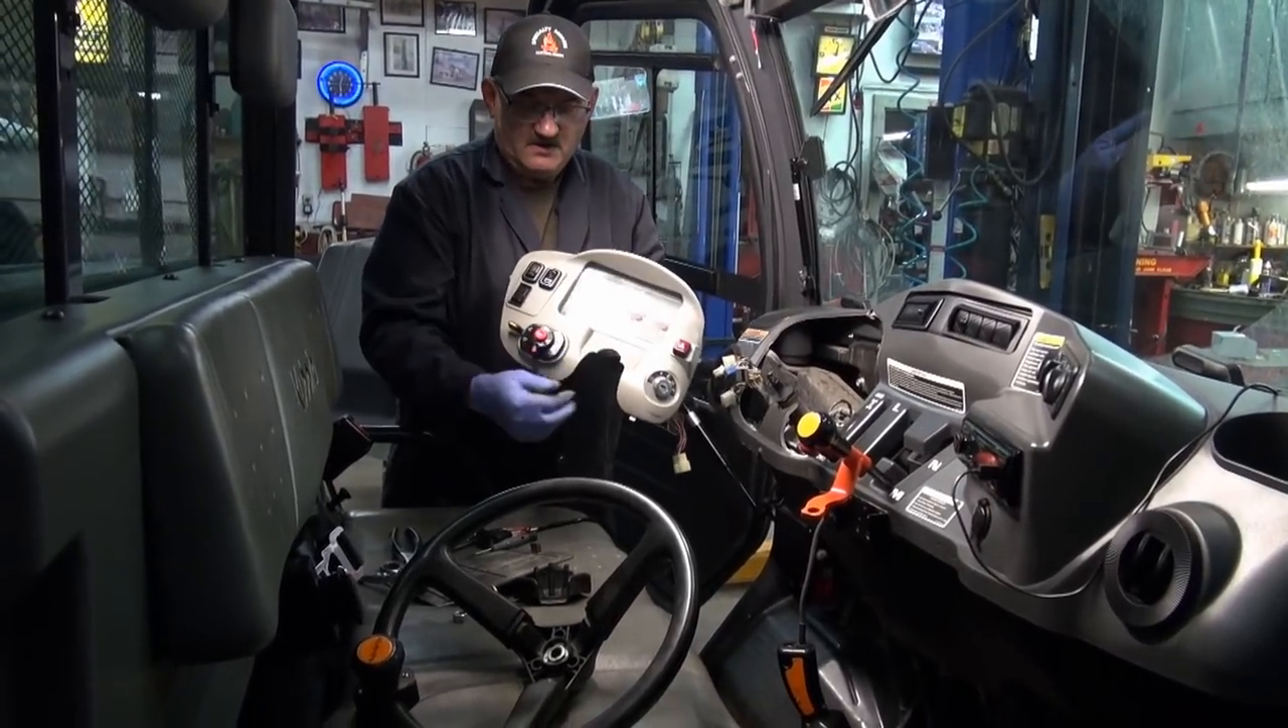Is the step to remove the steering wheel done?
Yes.